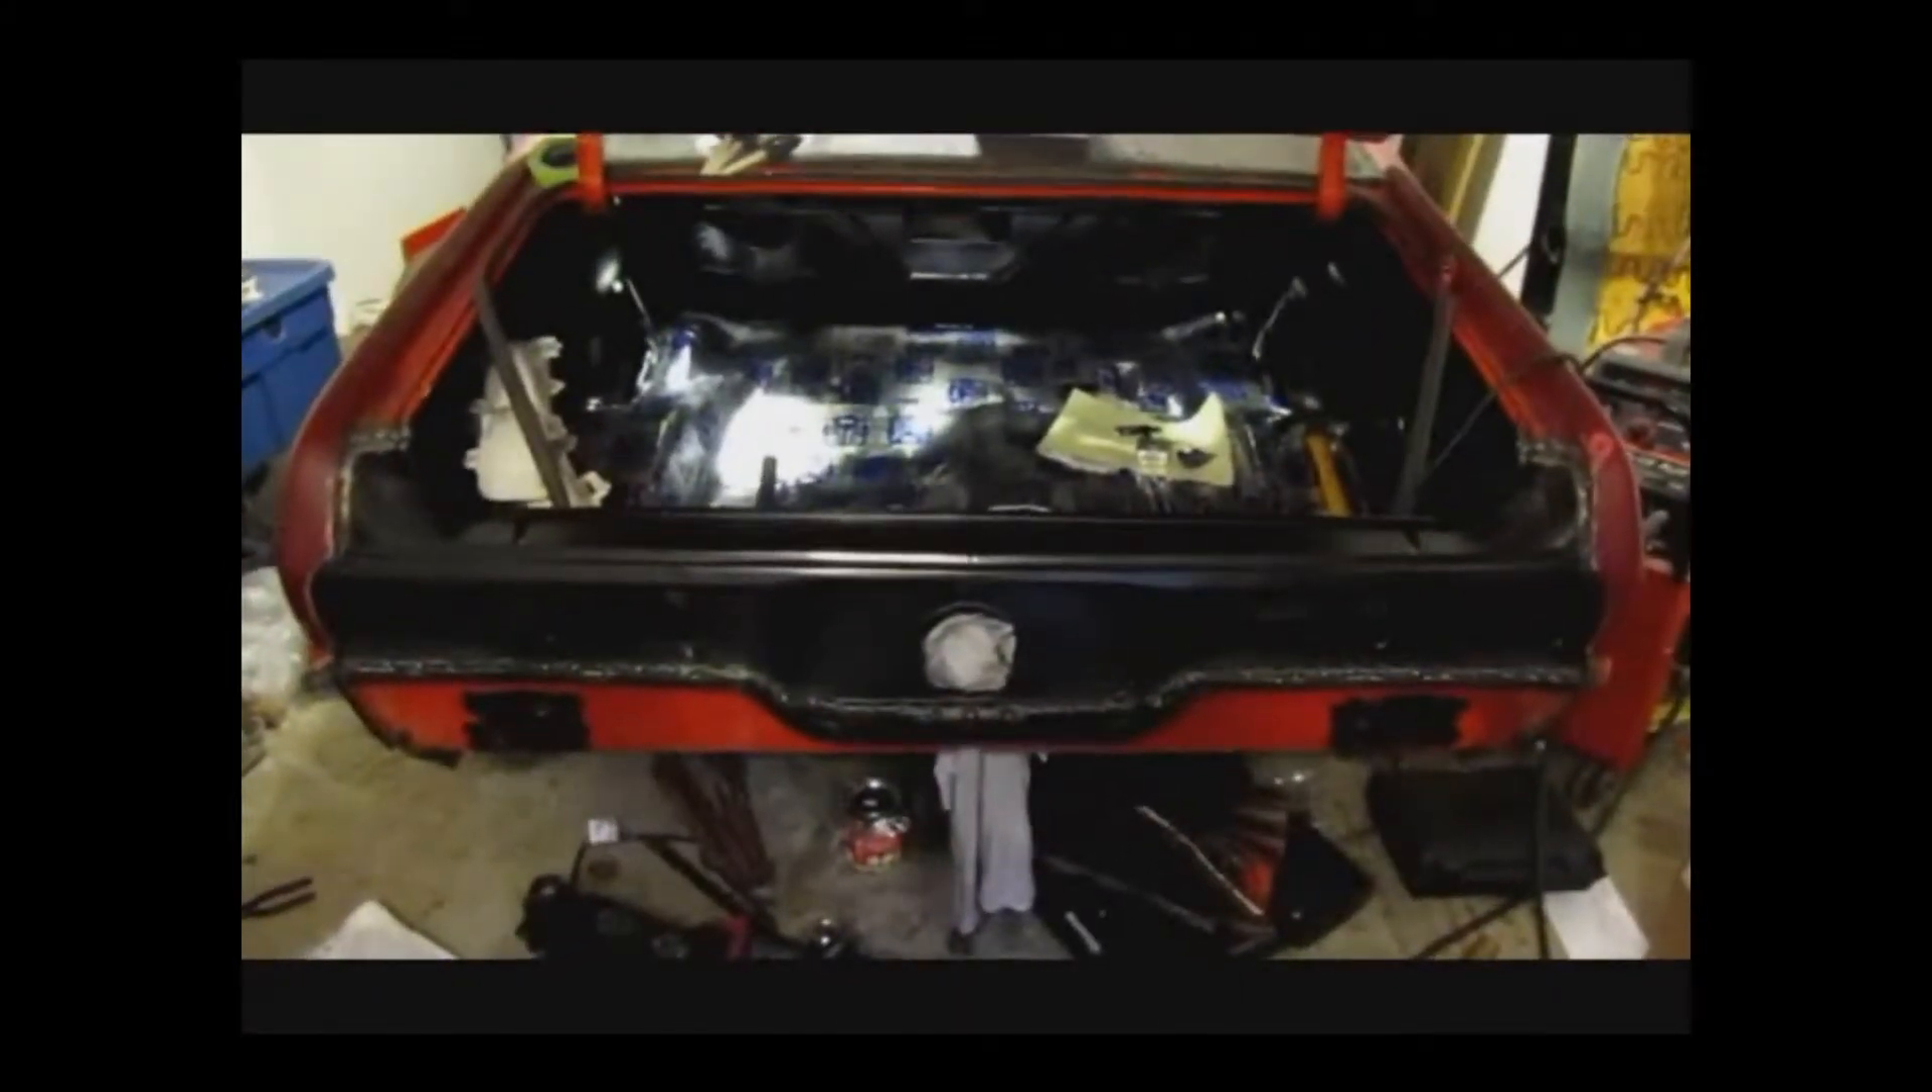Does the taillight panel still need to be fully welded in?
No.